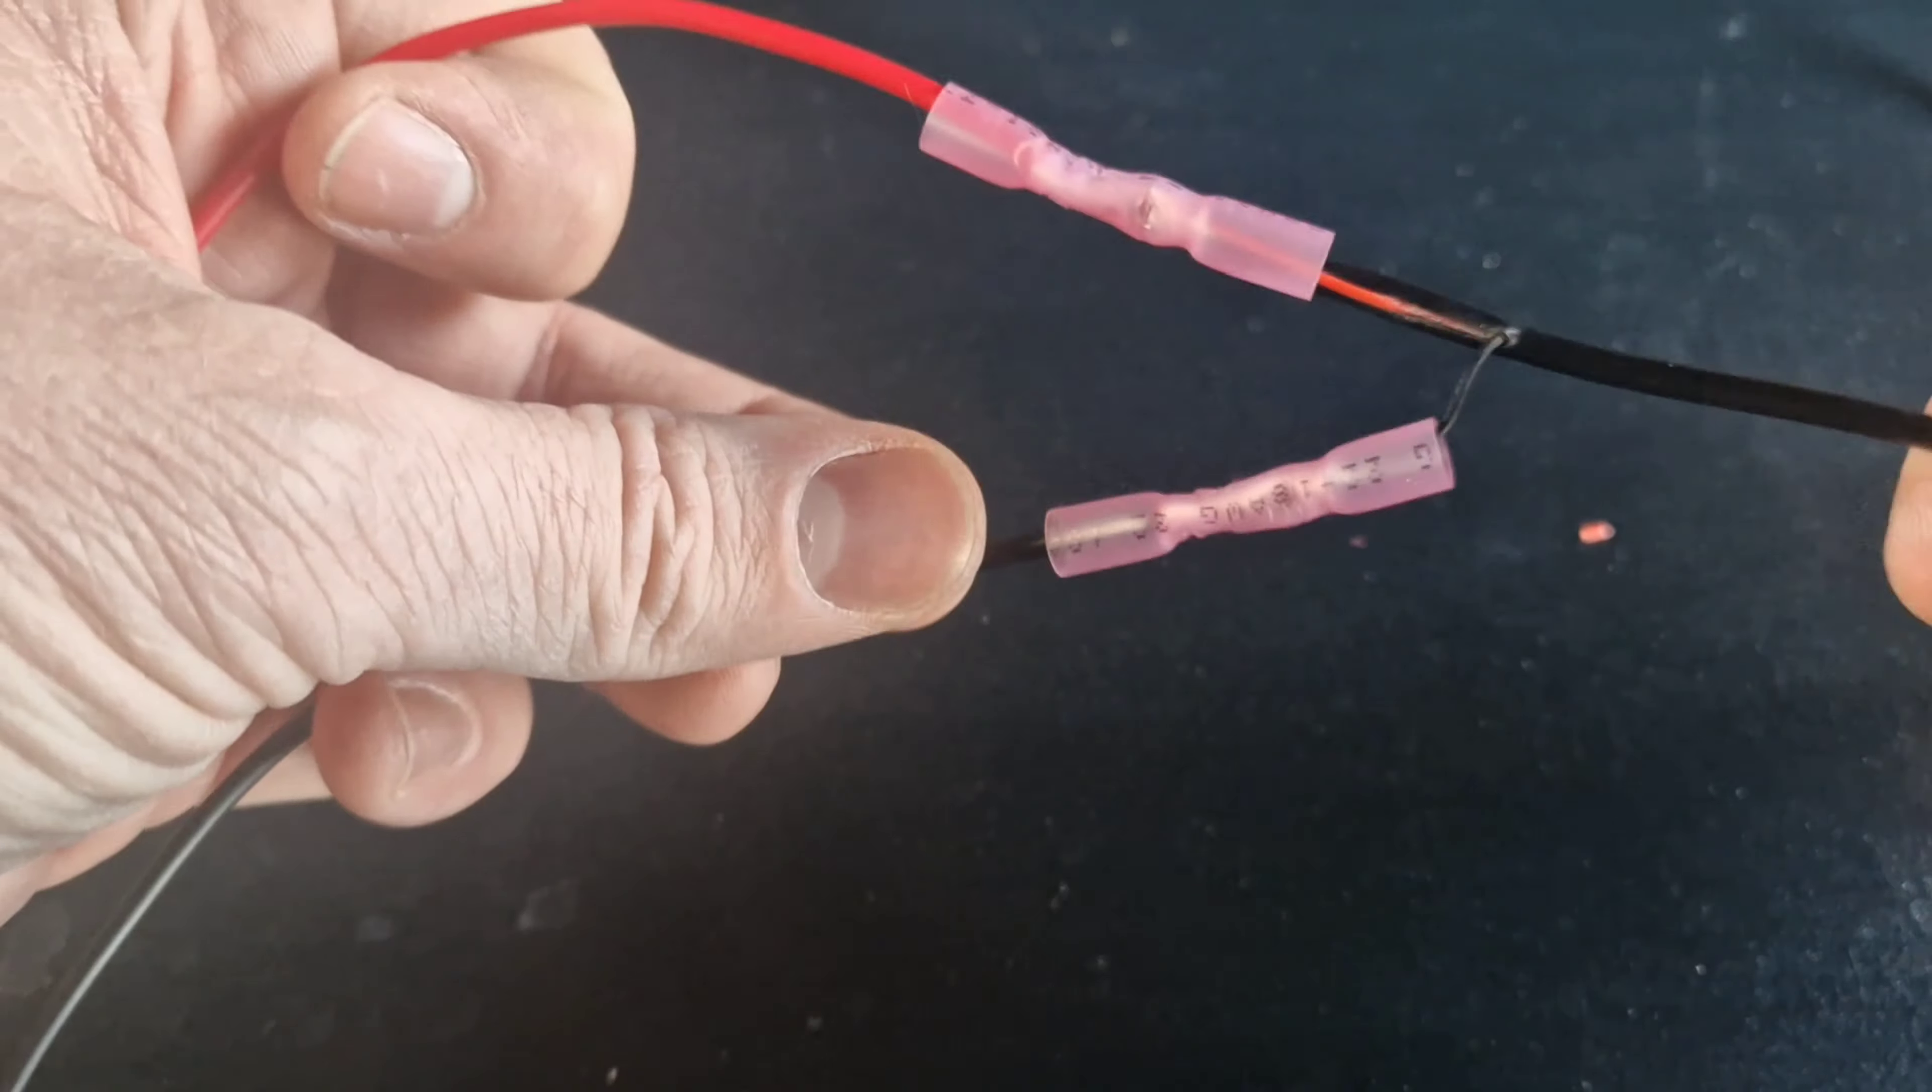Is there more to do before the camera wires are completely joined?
No.